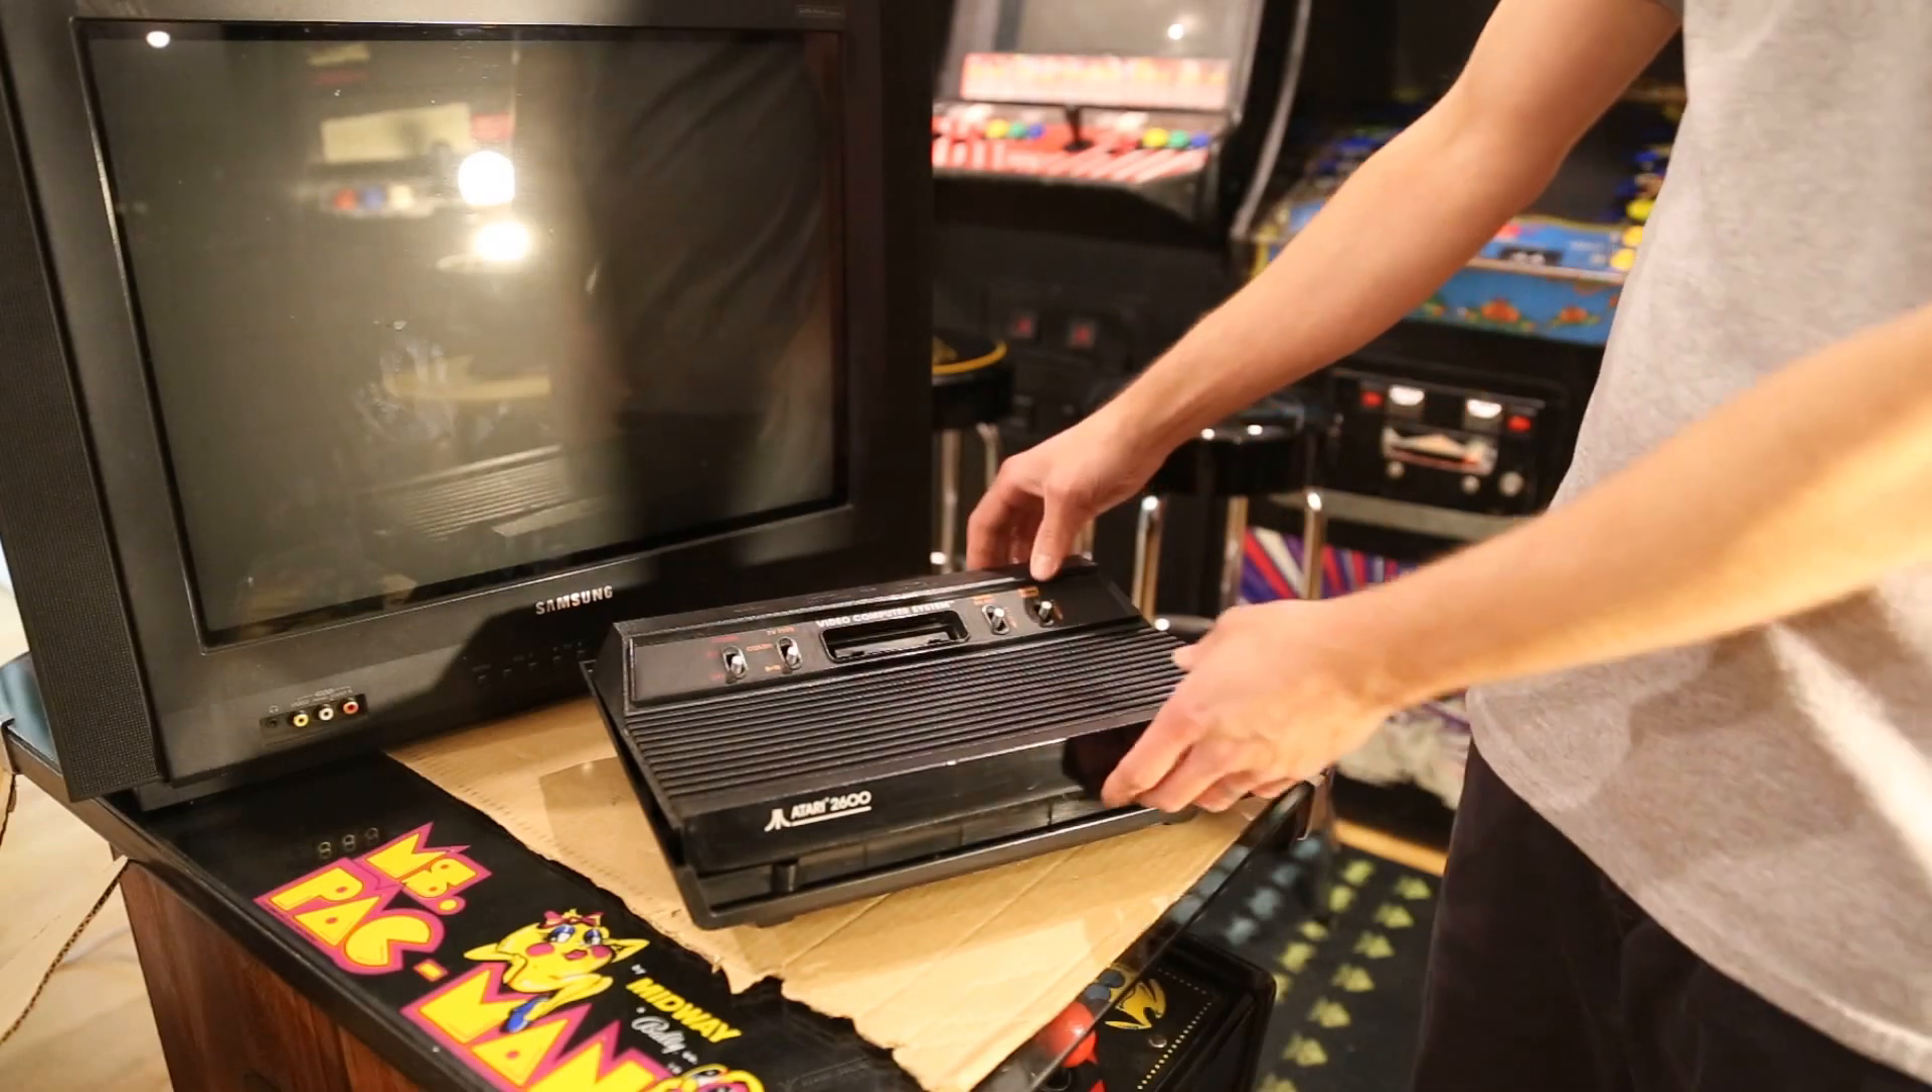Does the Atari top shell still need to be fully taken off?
Yes.